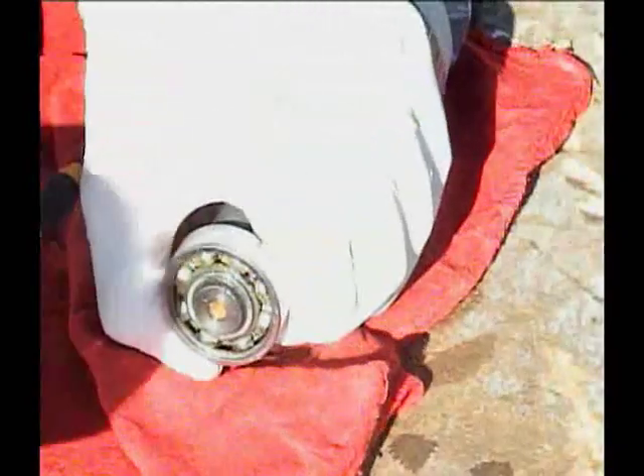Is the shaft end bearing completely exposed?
Yes.